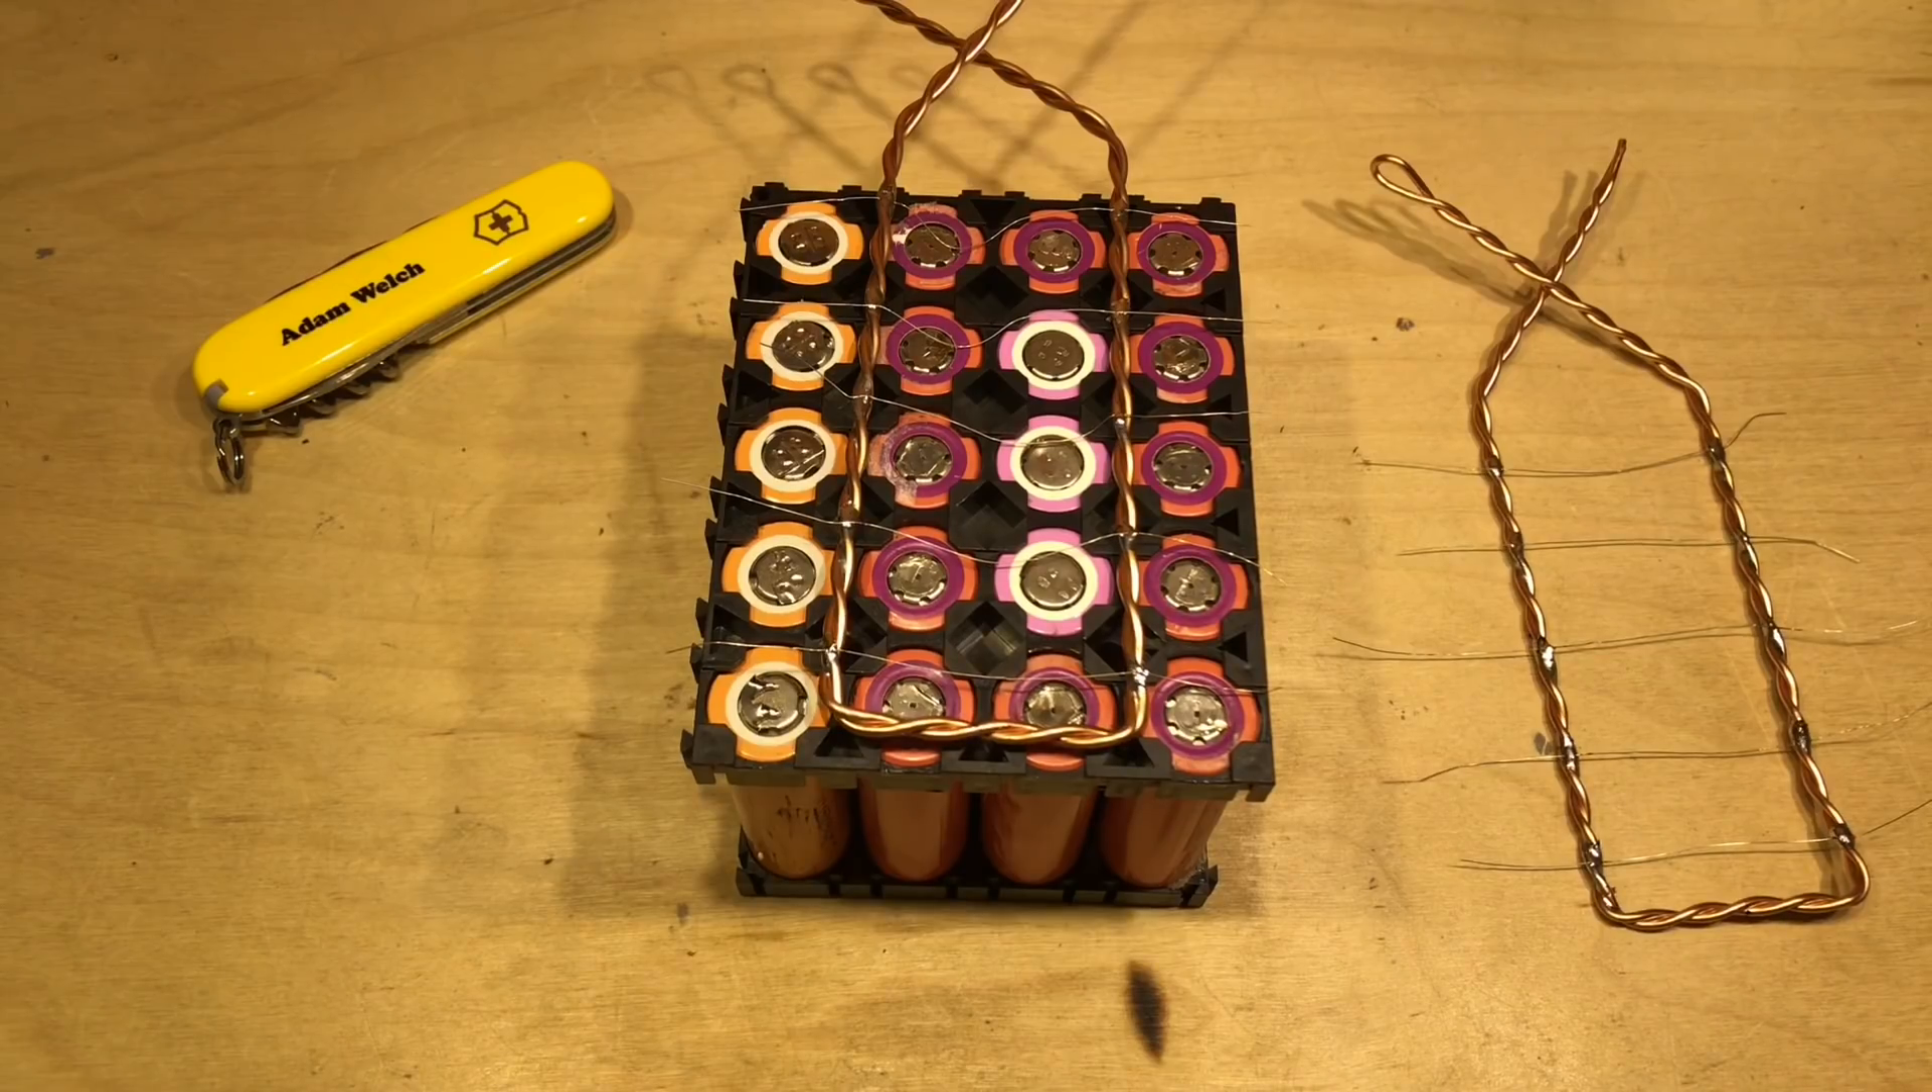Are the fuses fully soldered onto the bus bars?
Yes.